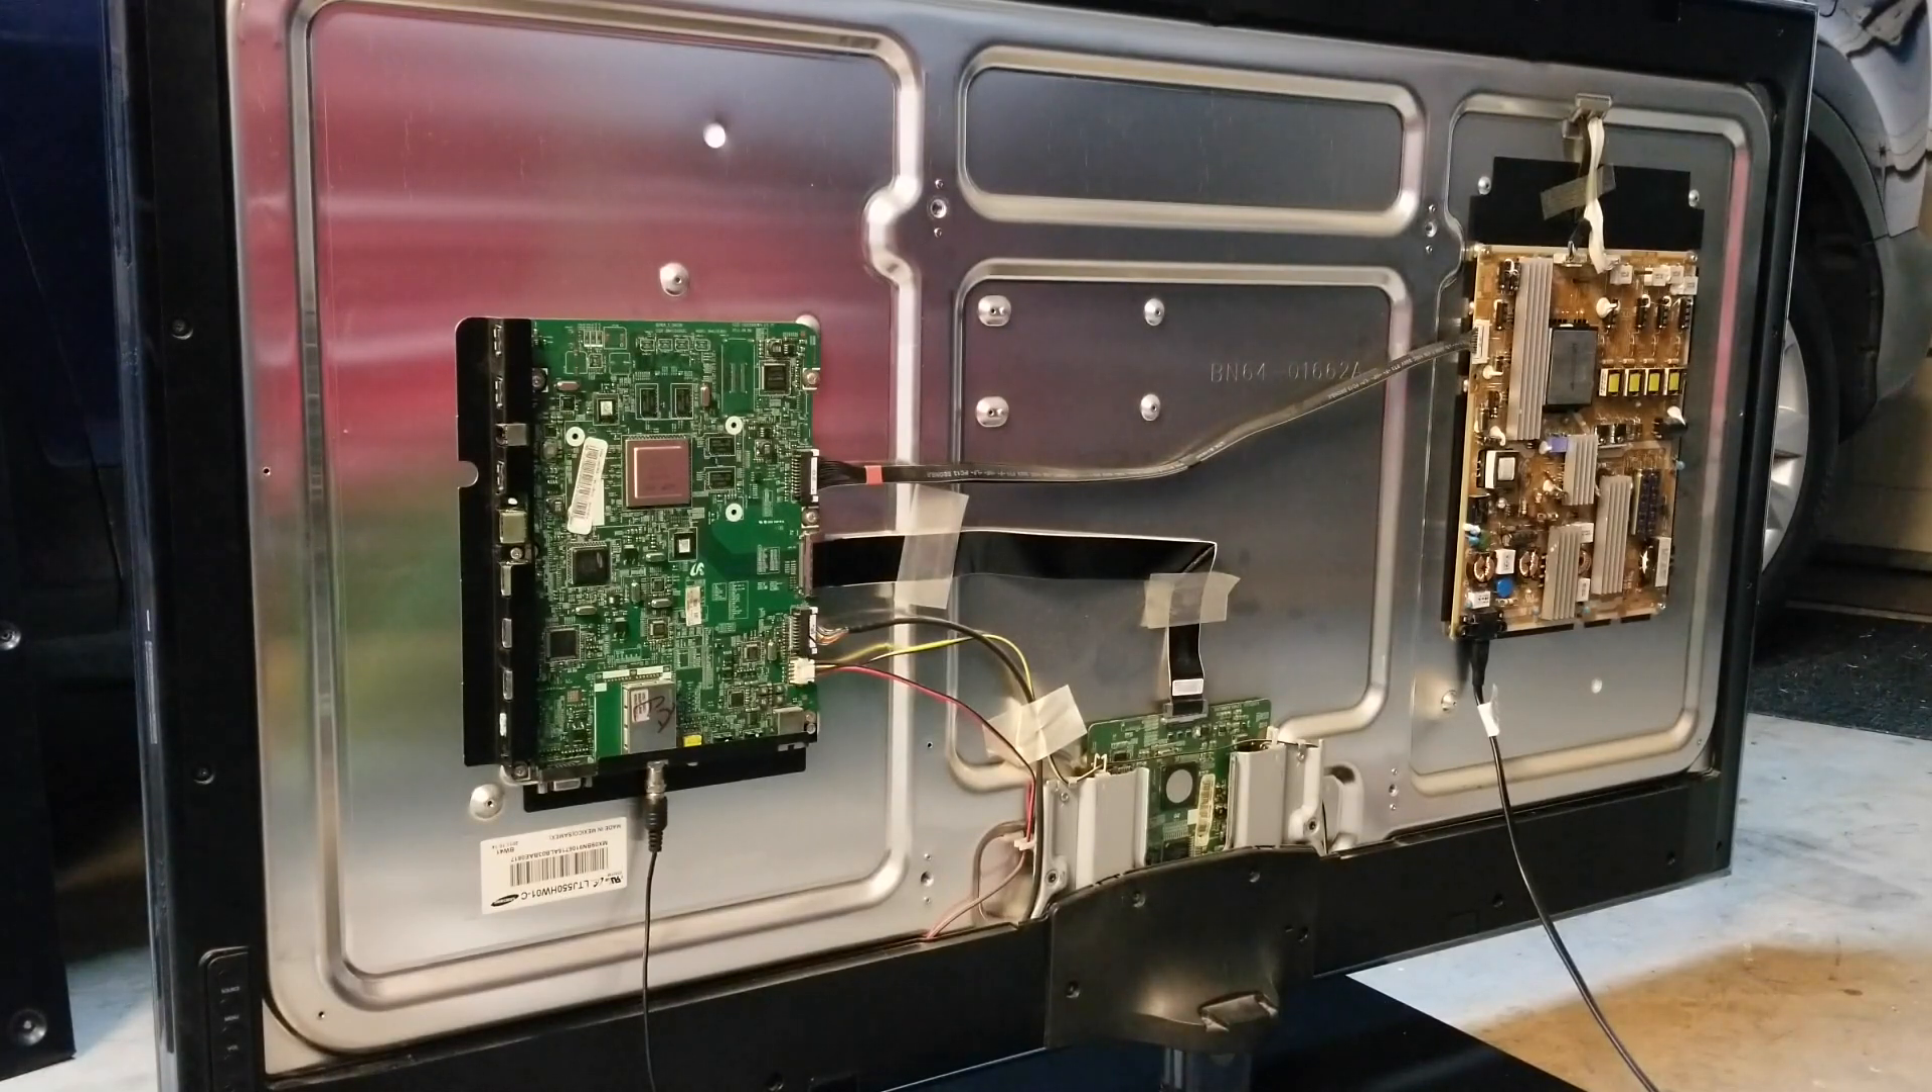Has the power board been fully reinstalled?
Yes.